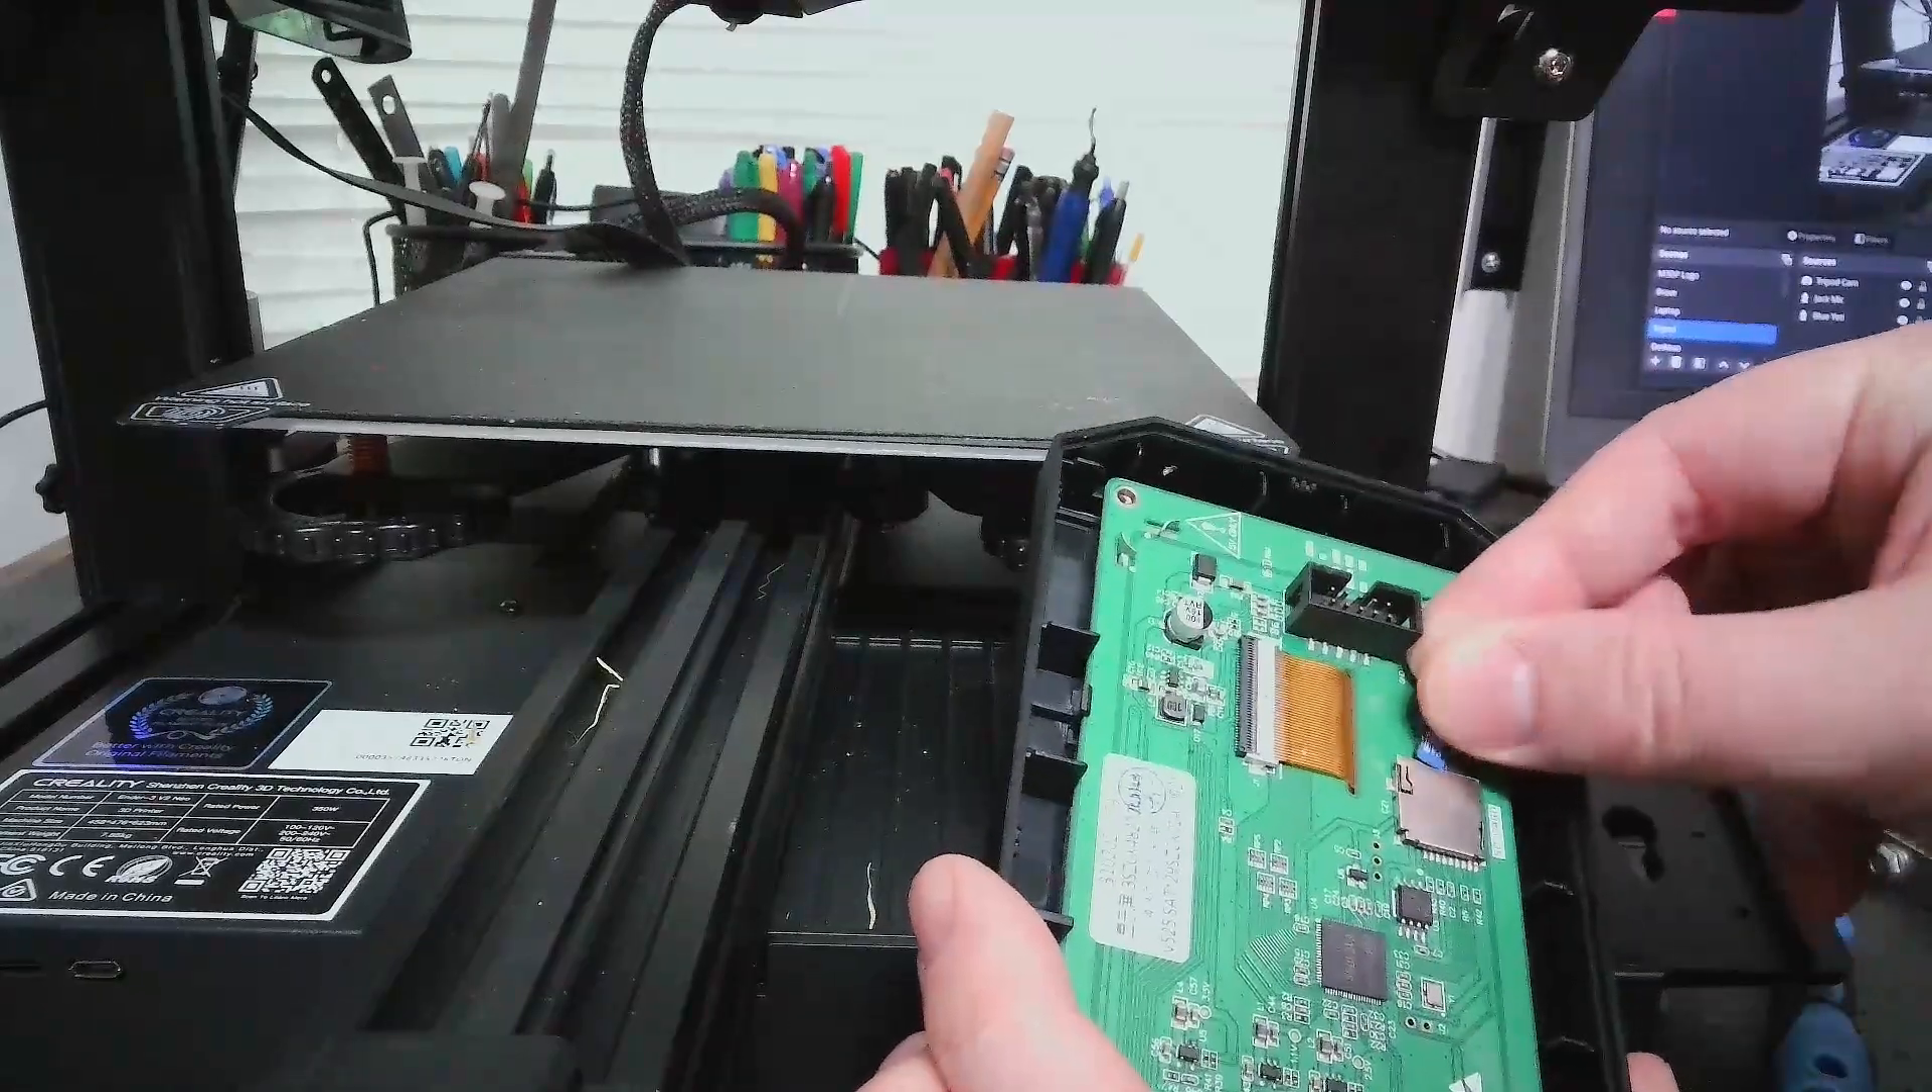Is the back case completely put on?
No.